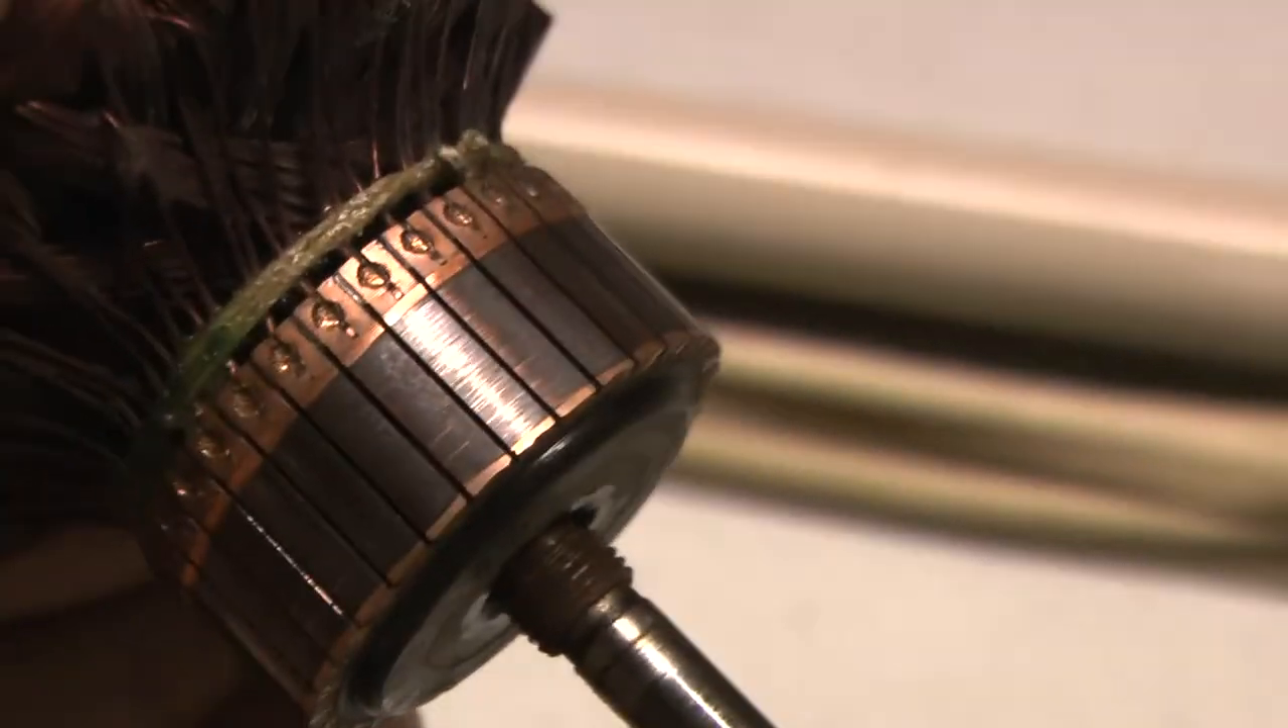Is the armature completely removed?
Yes.